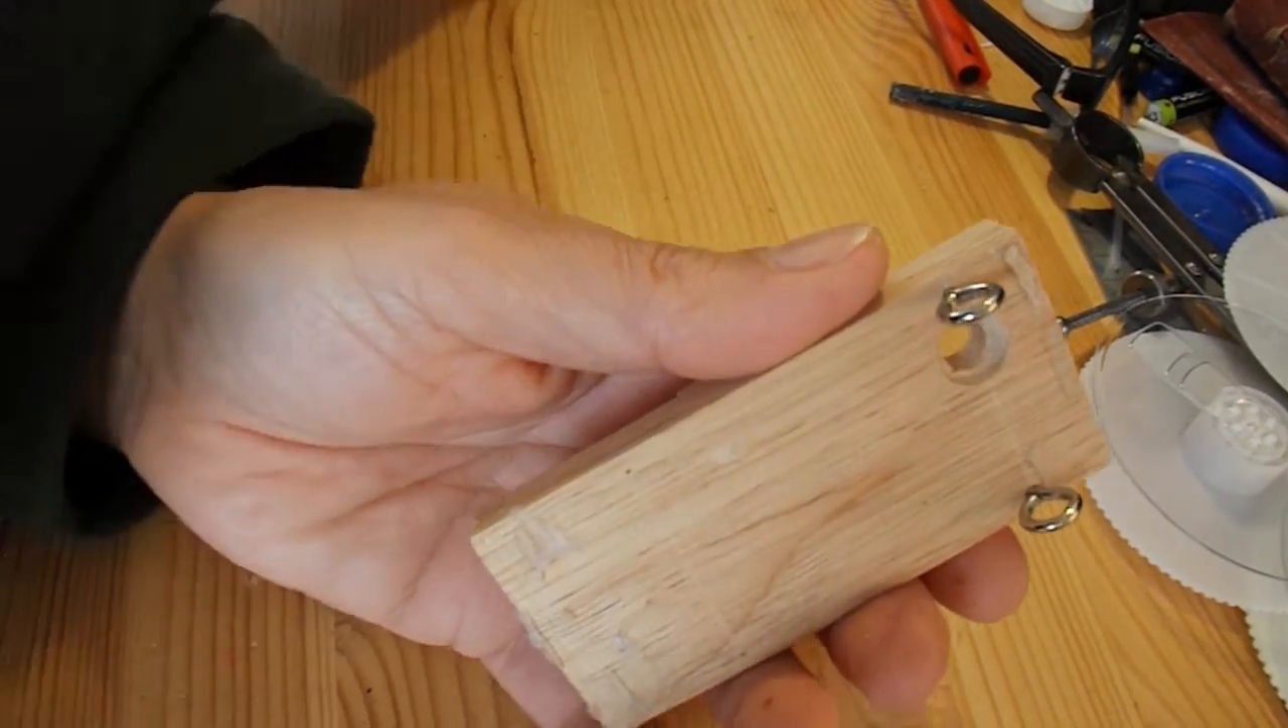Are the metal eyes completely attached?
Yes.